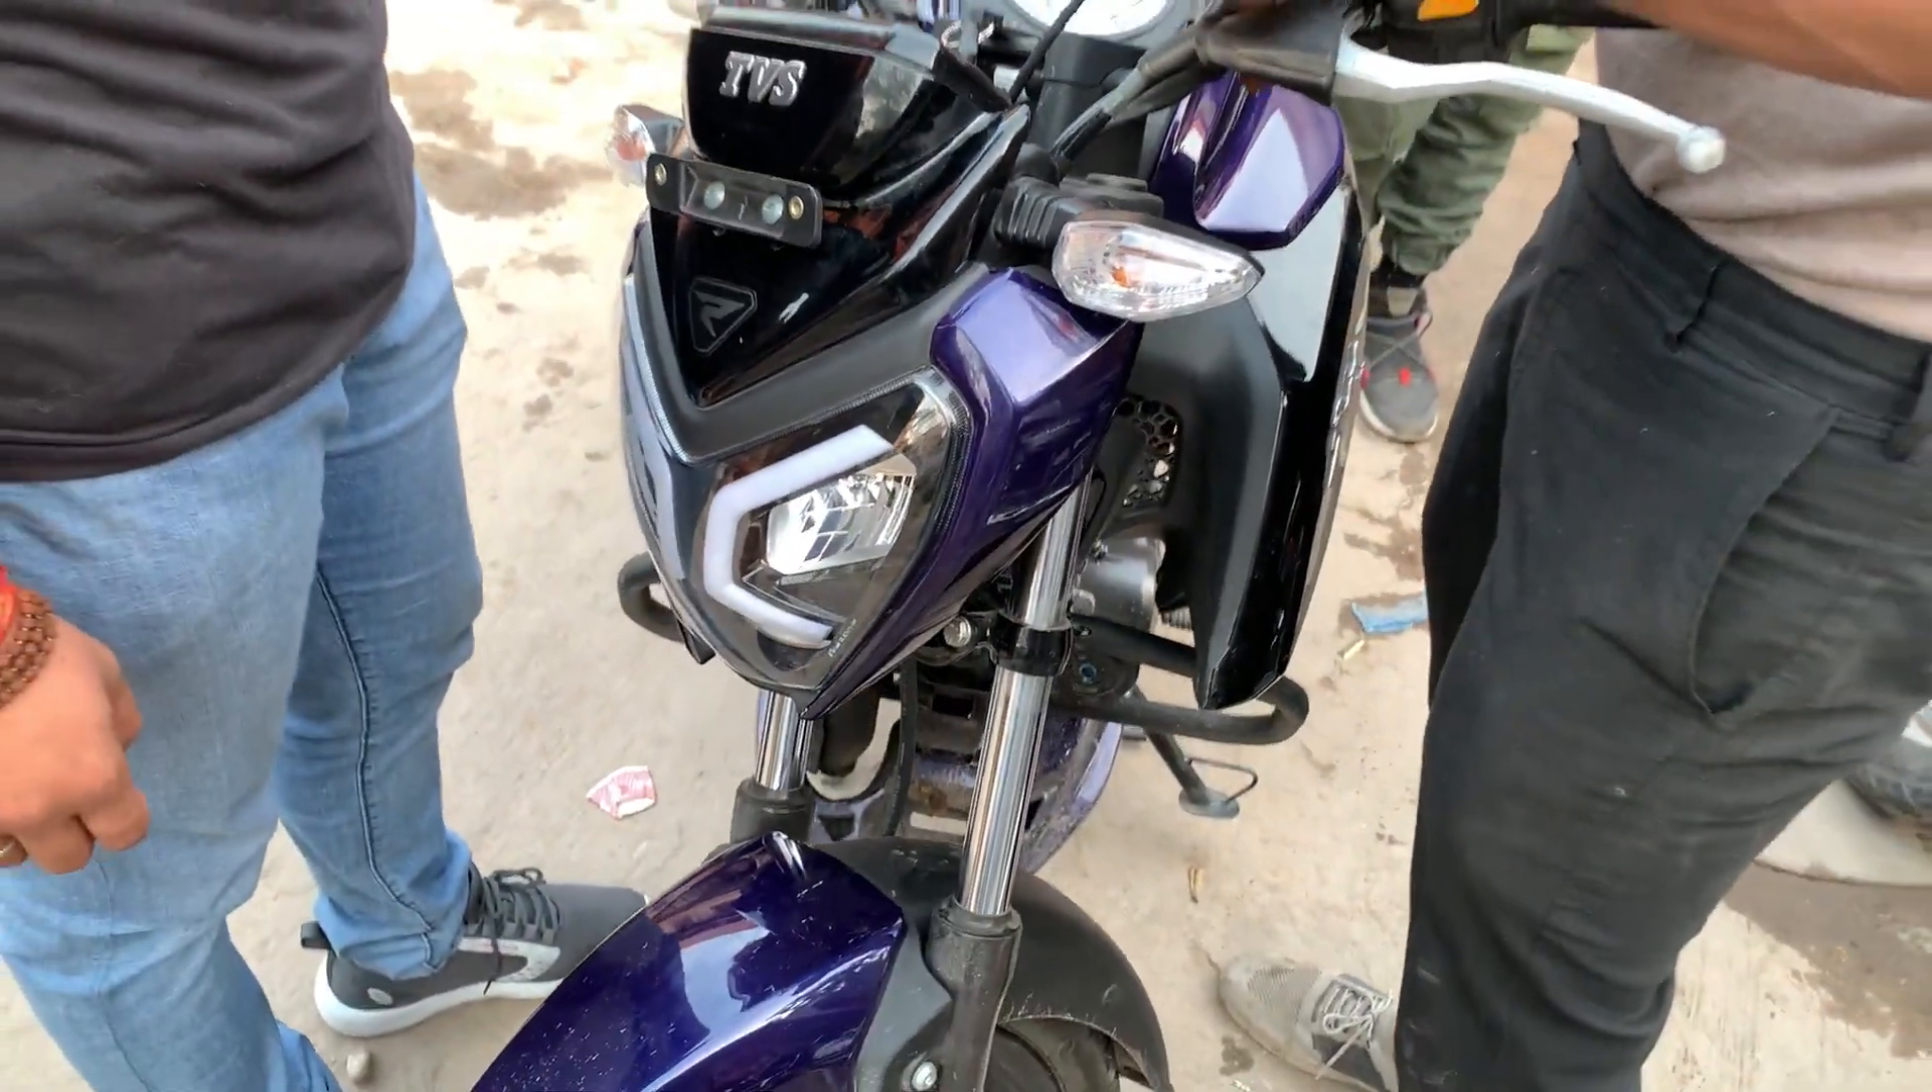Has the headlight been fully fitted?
Yes.